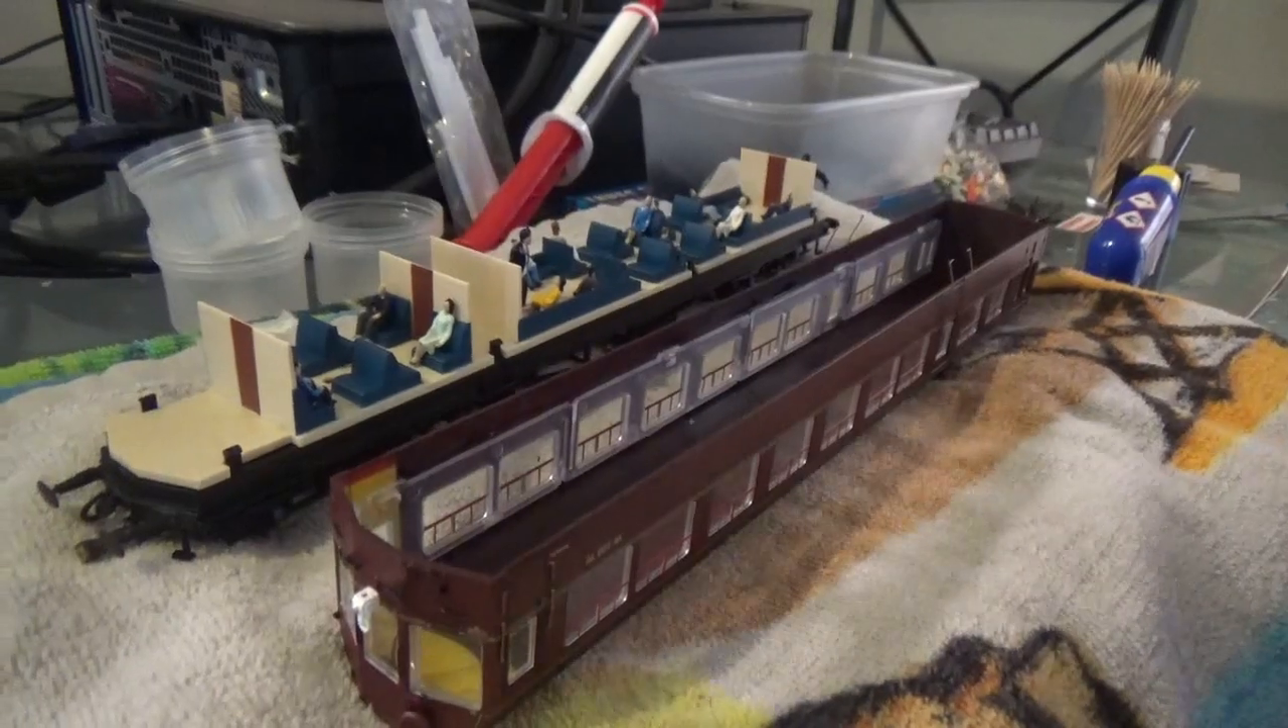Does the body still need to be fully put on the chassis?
Yes.